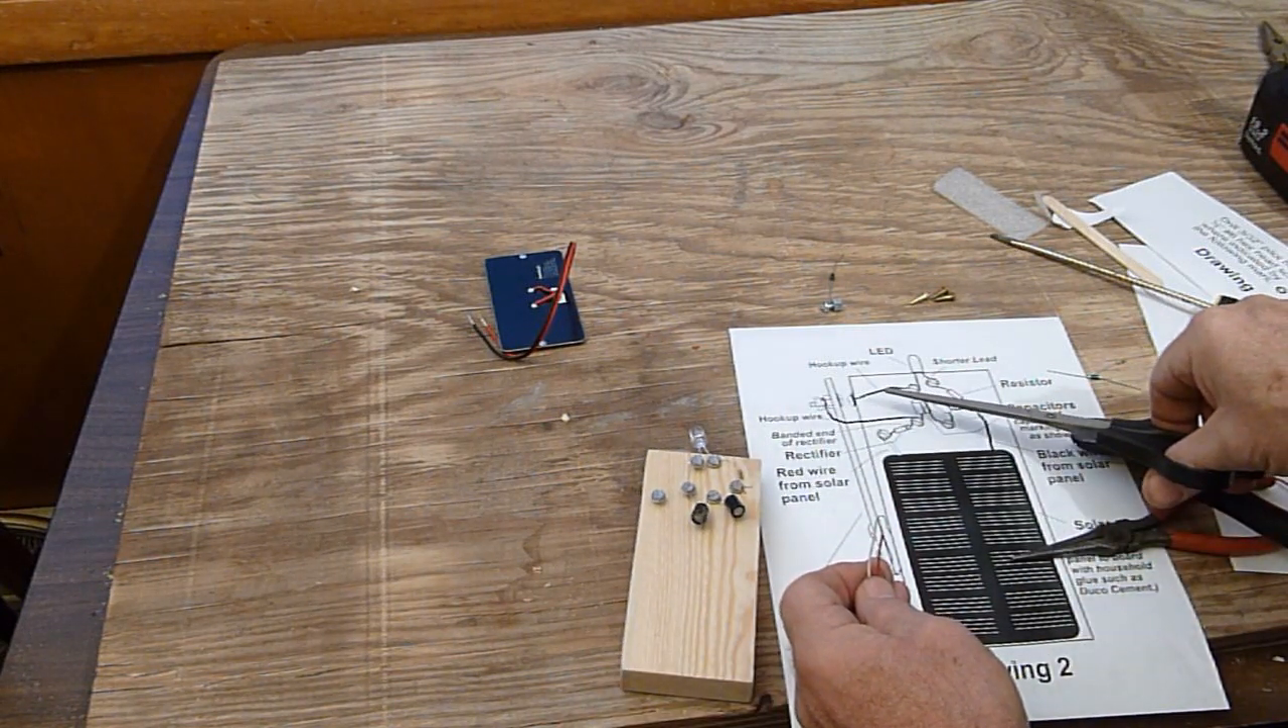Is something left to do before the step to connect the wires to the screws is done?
Yes.